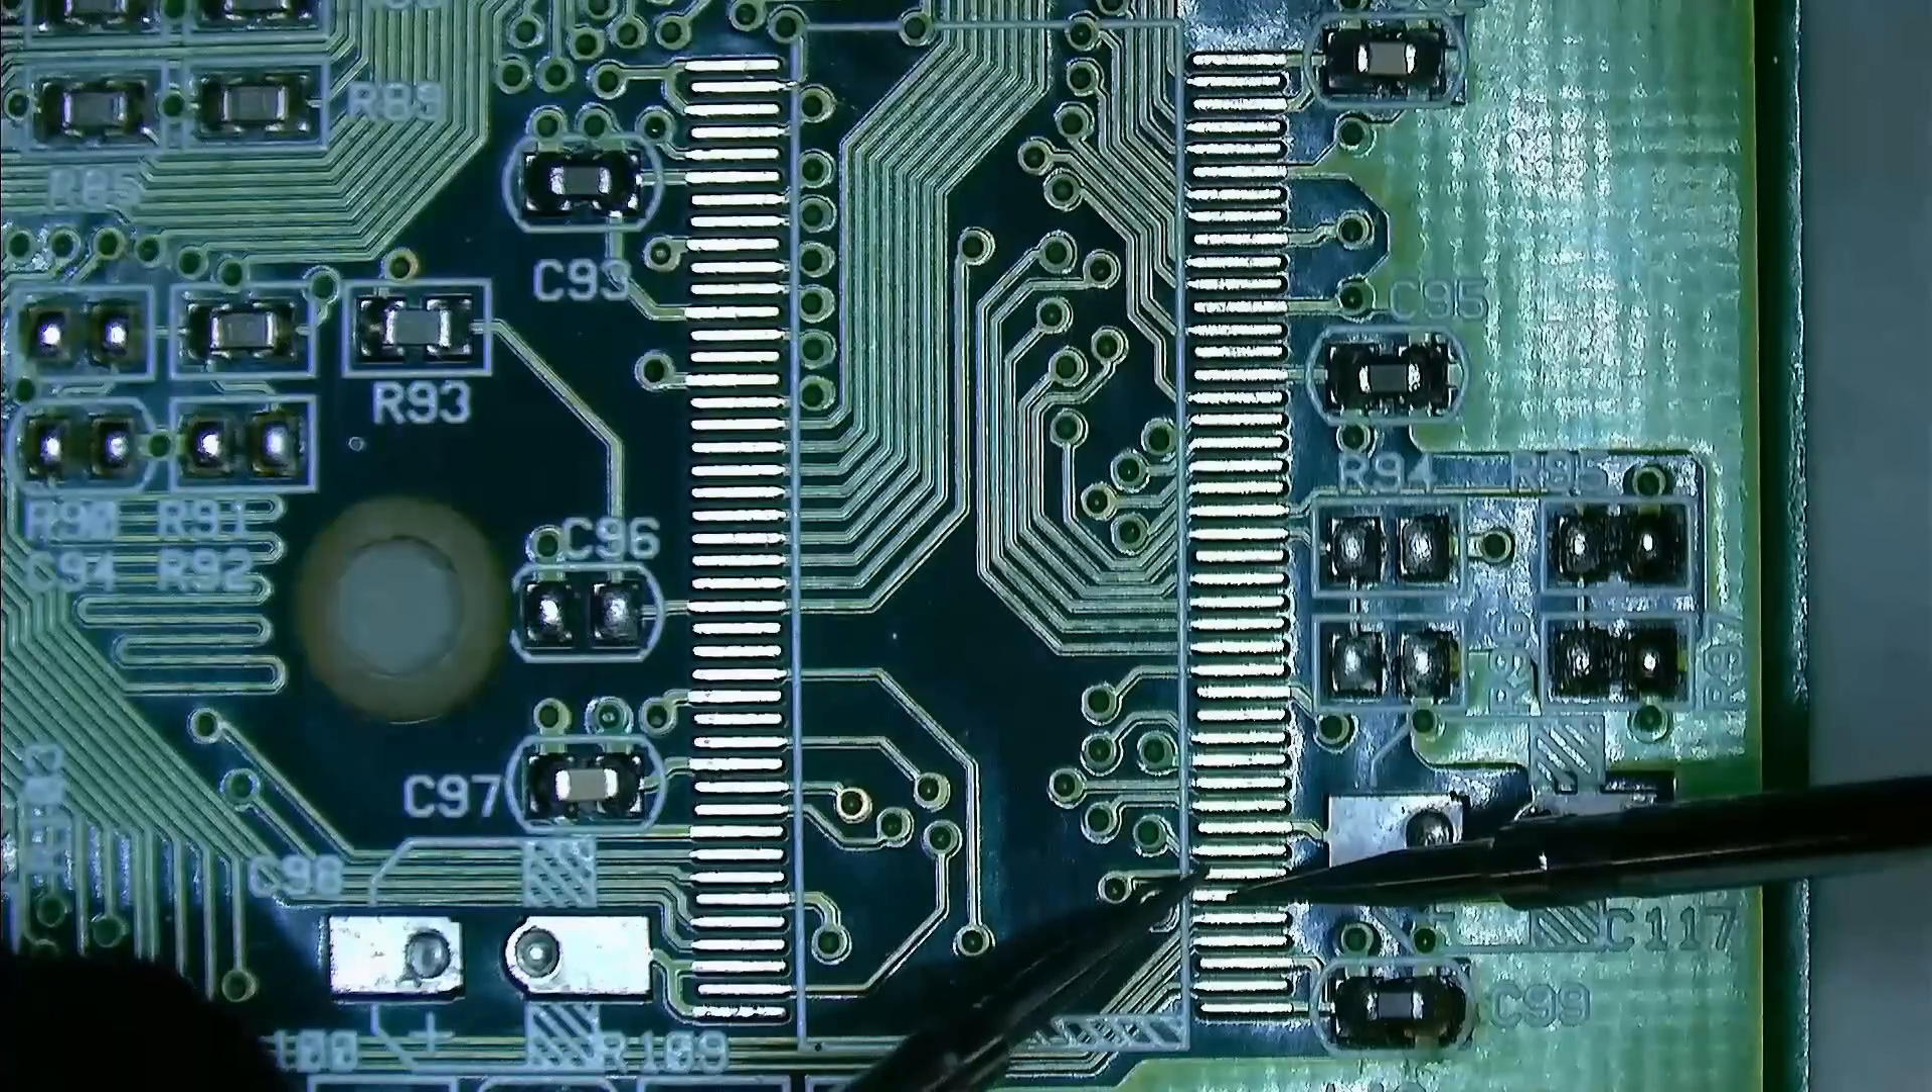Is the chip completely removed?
Yes.